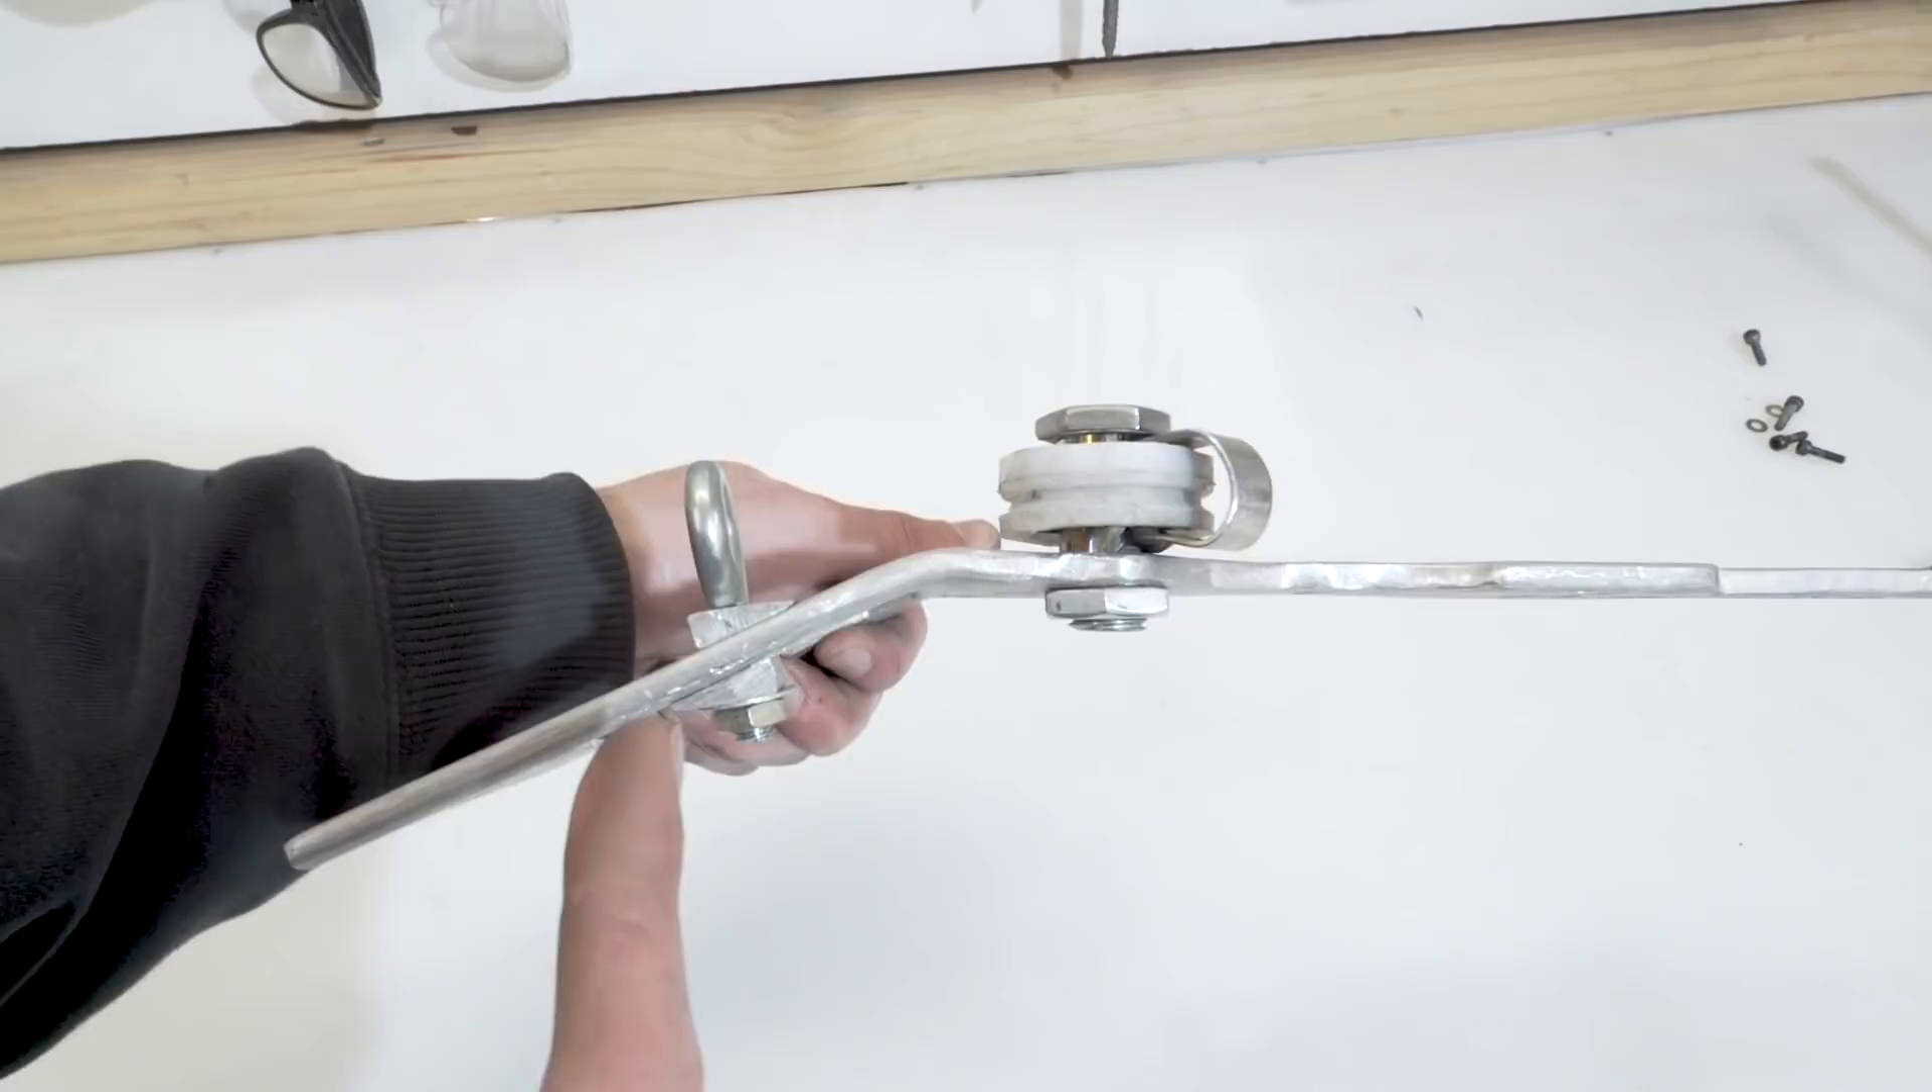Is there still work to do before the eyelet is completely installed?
No.